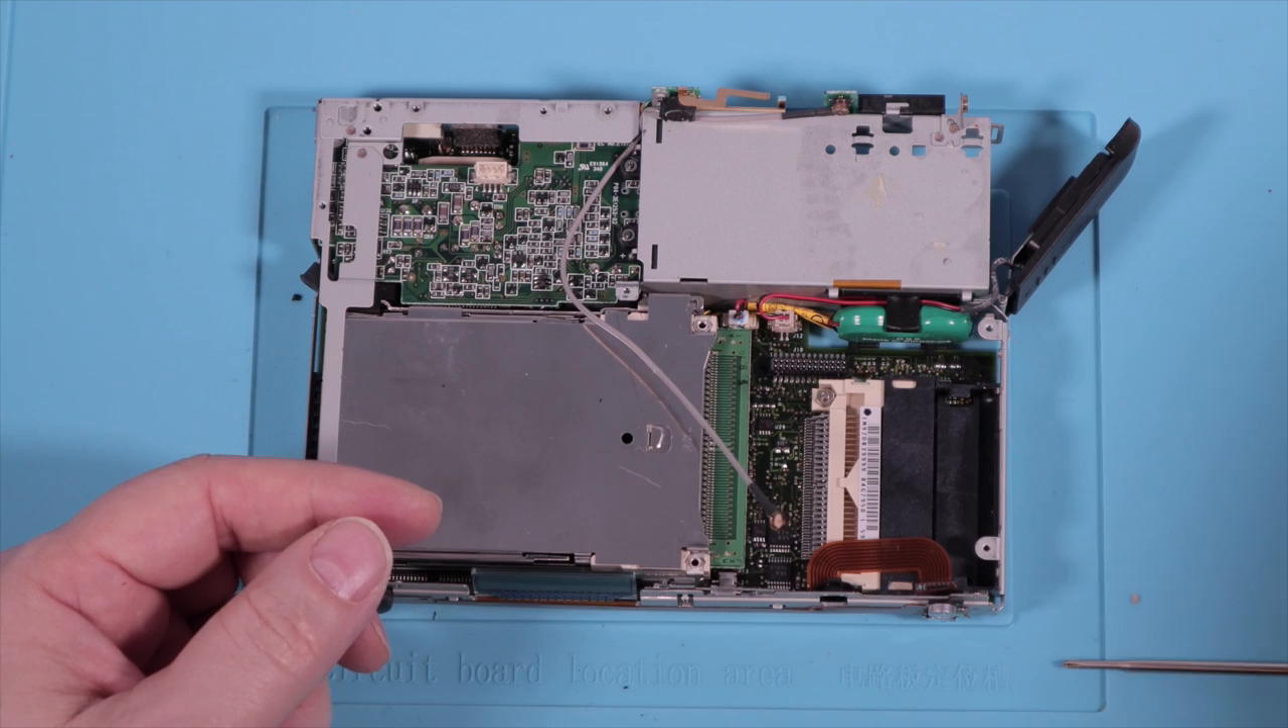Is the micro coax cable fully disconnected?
No.